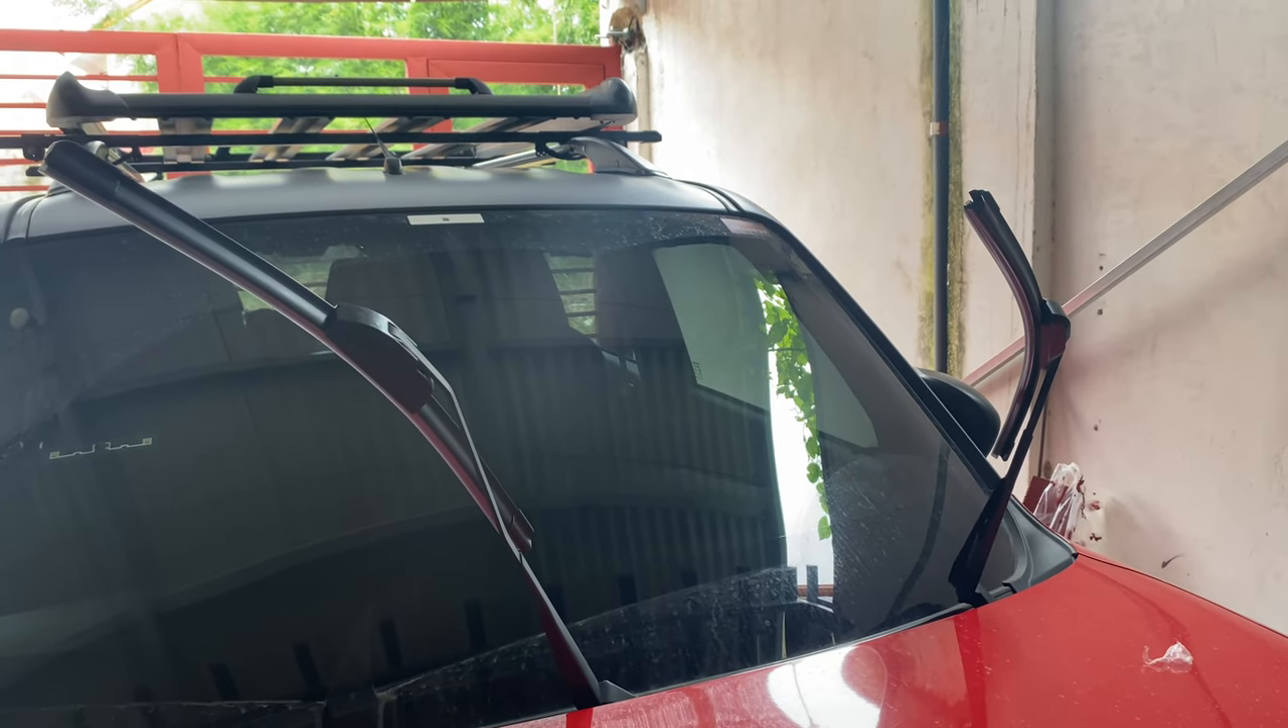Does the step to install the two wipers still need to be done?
No.